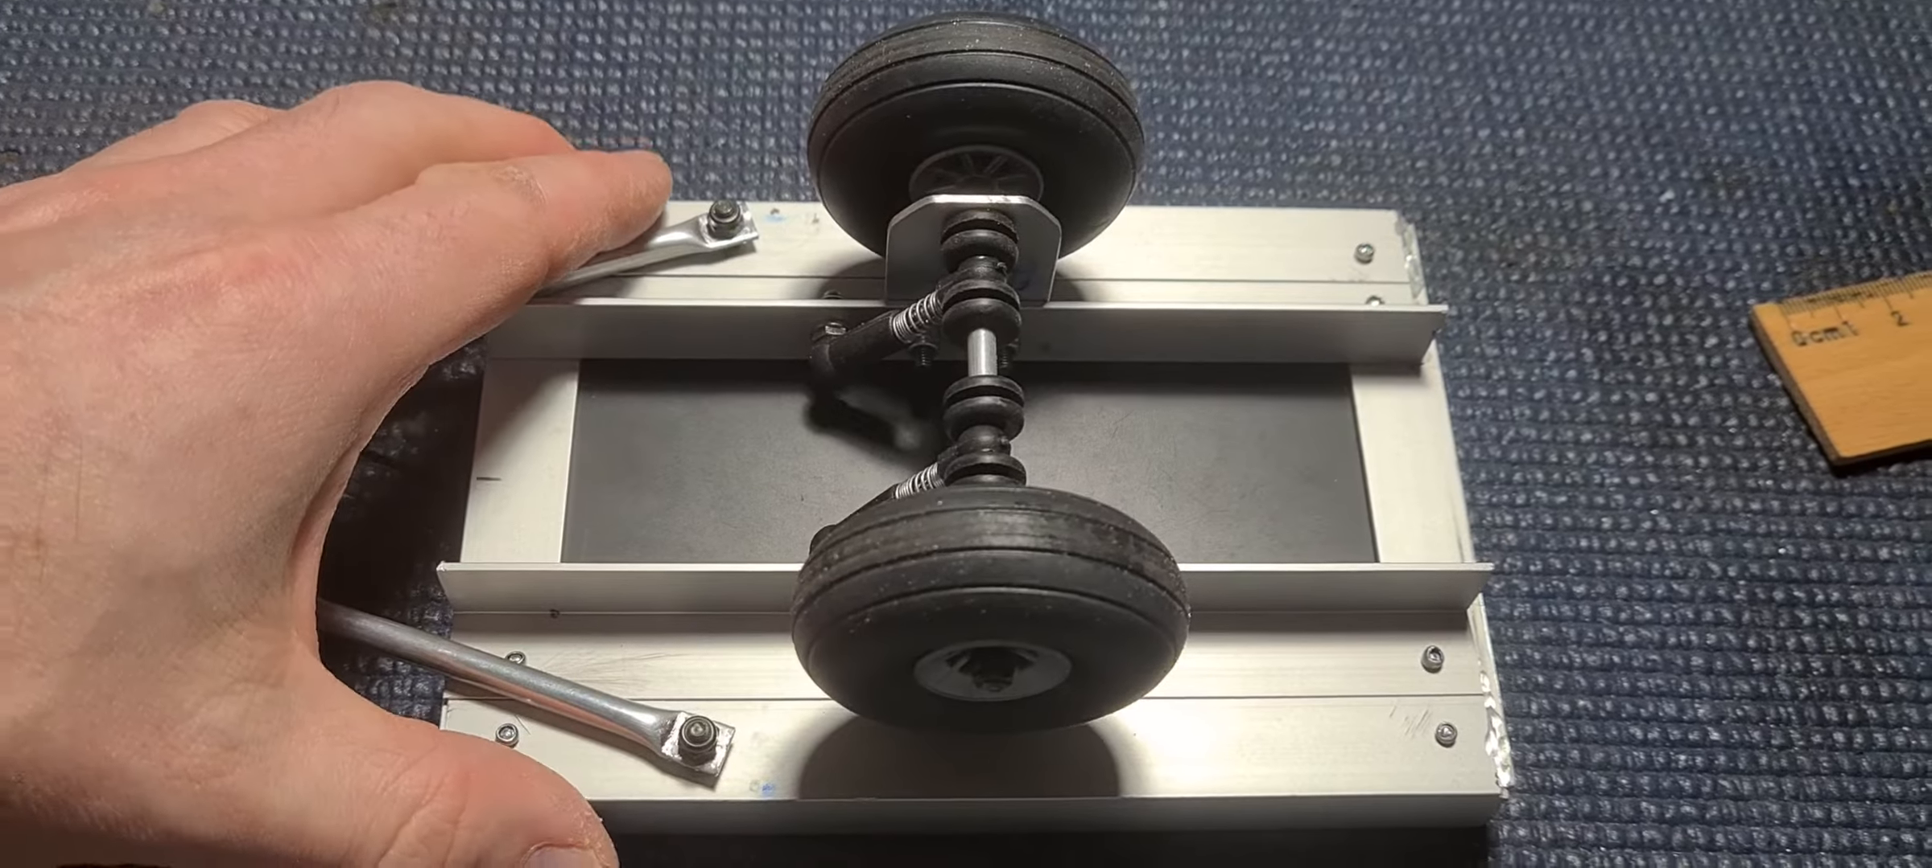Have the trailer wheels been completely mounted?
Yes.